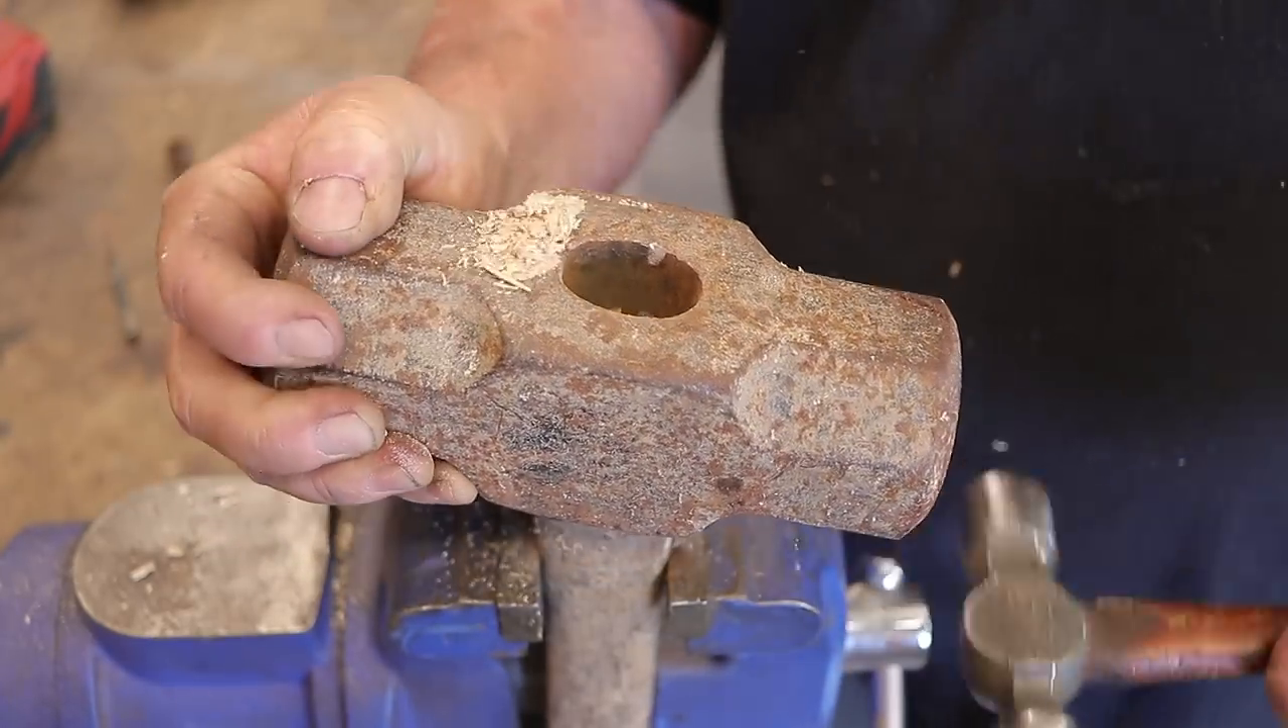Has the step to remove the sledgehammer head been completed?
Yes.